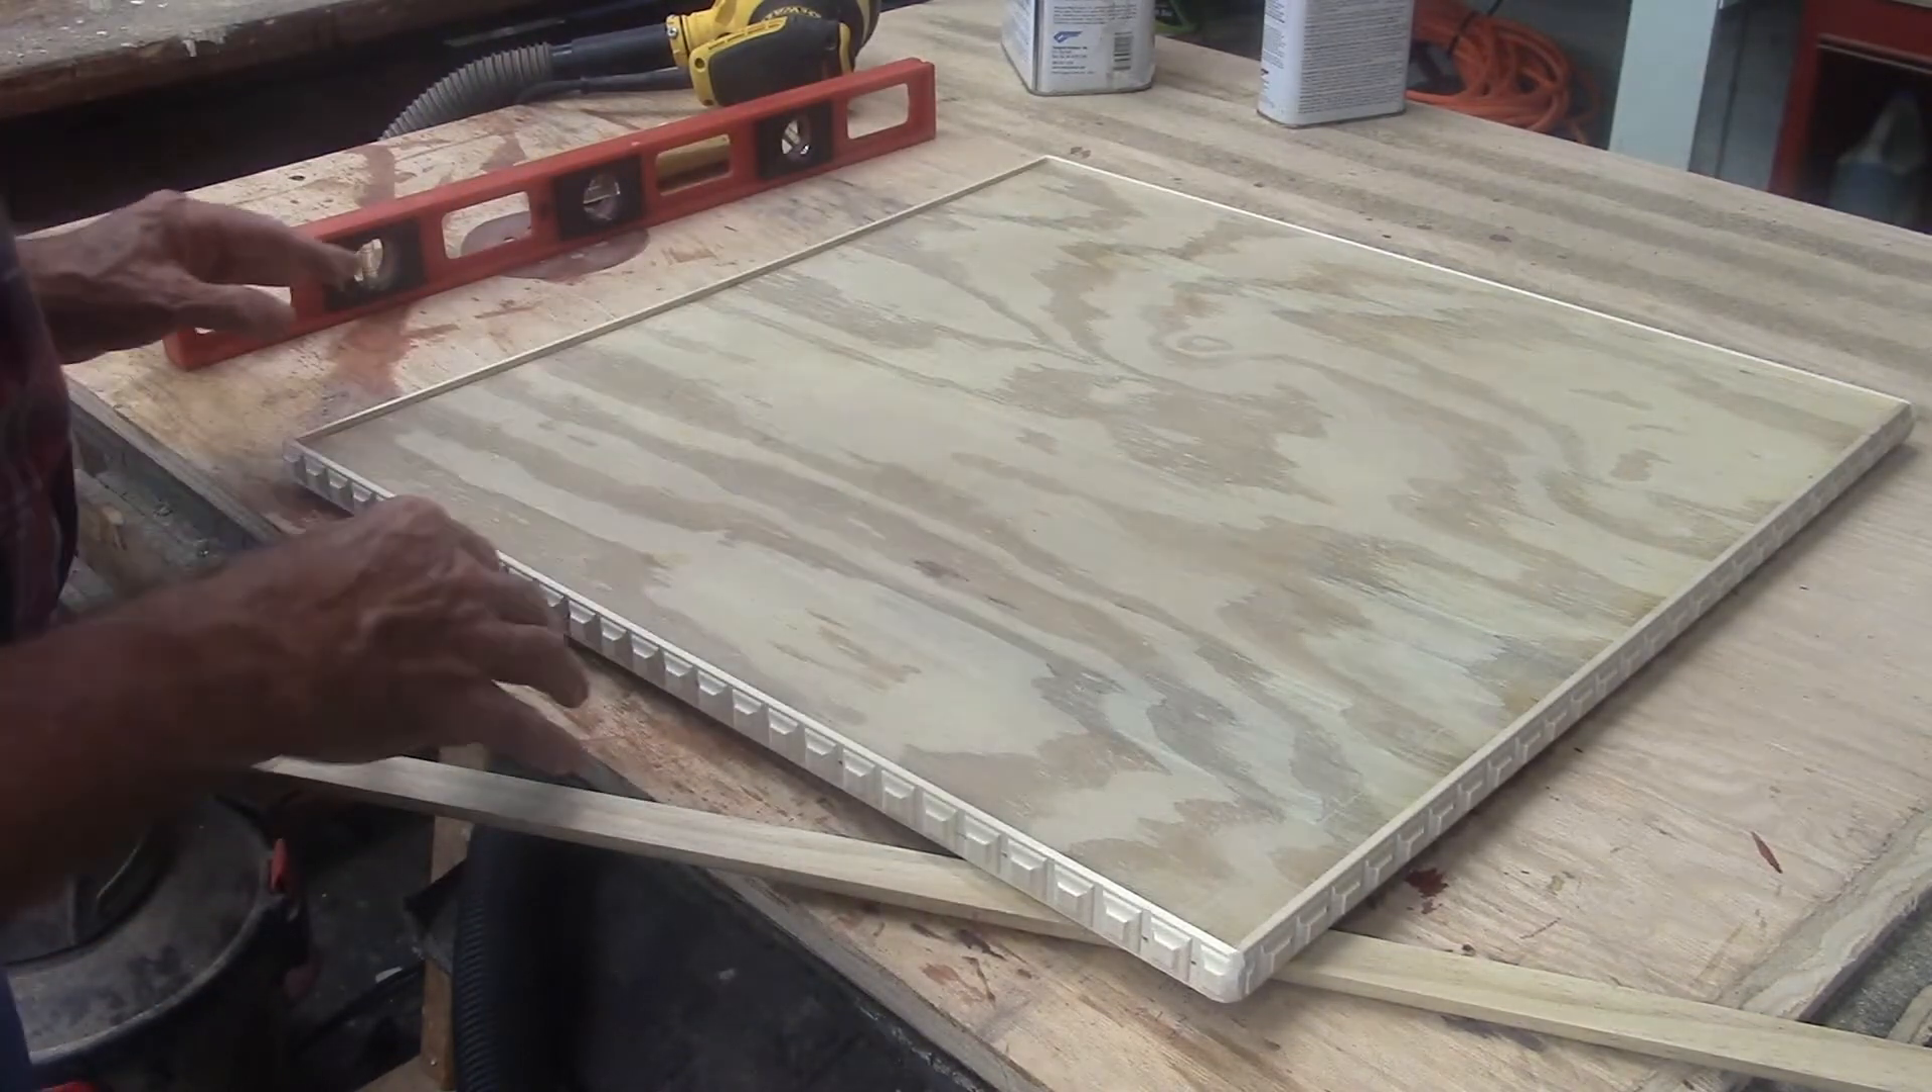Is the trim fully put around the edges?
Yes.